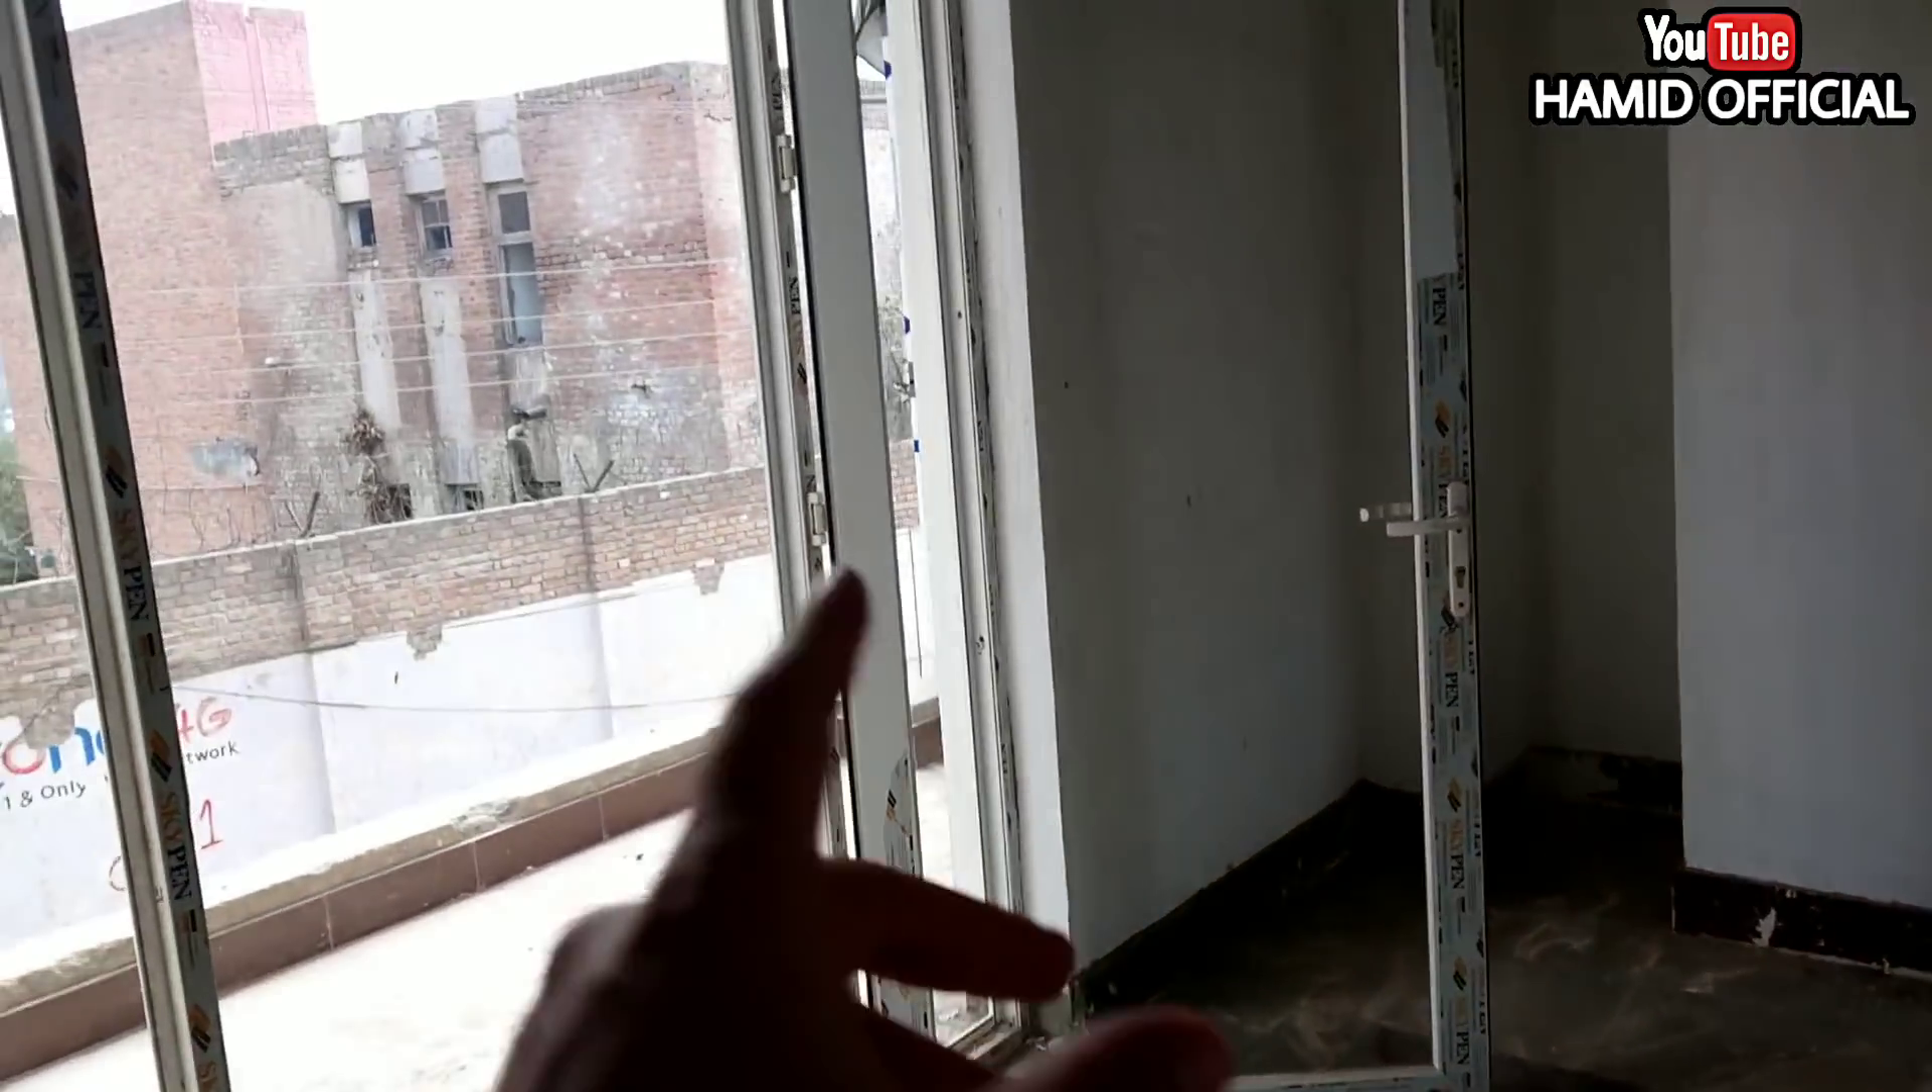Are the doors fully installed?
Yes.